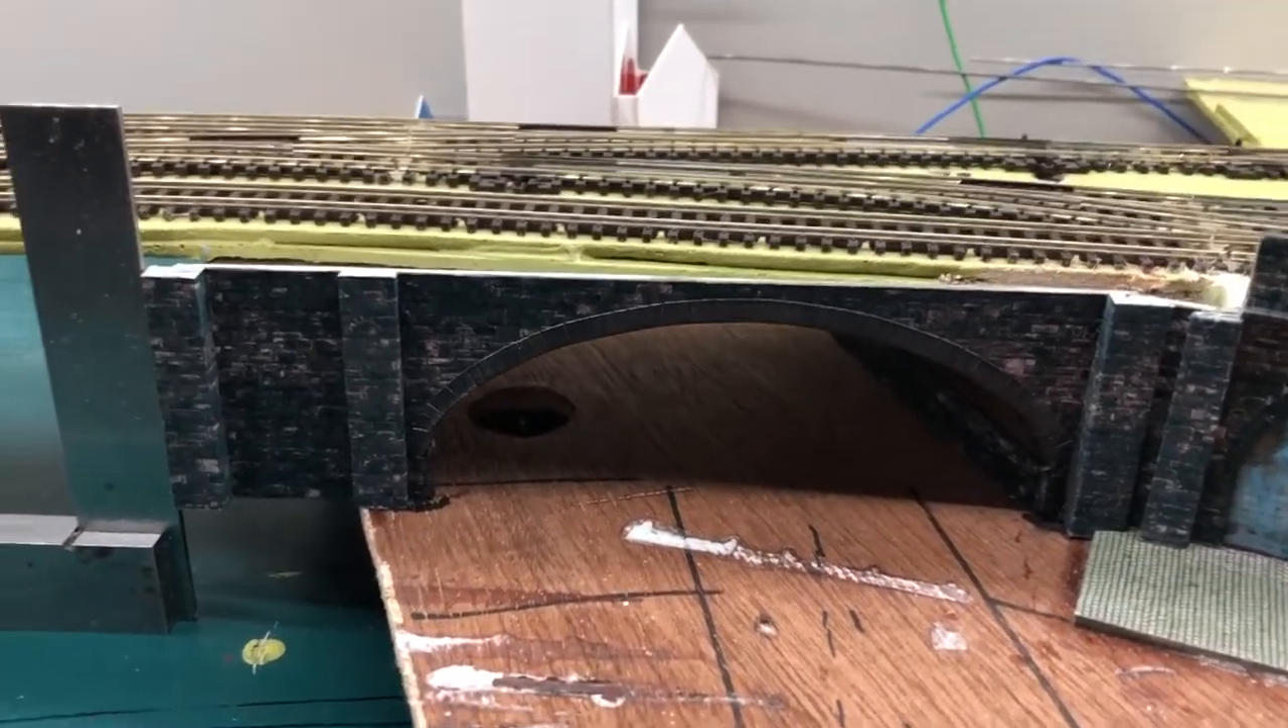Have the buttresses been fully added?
Yes.